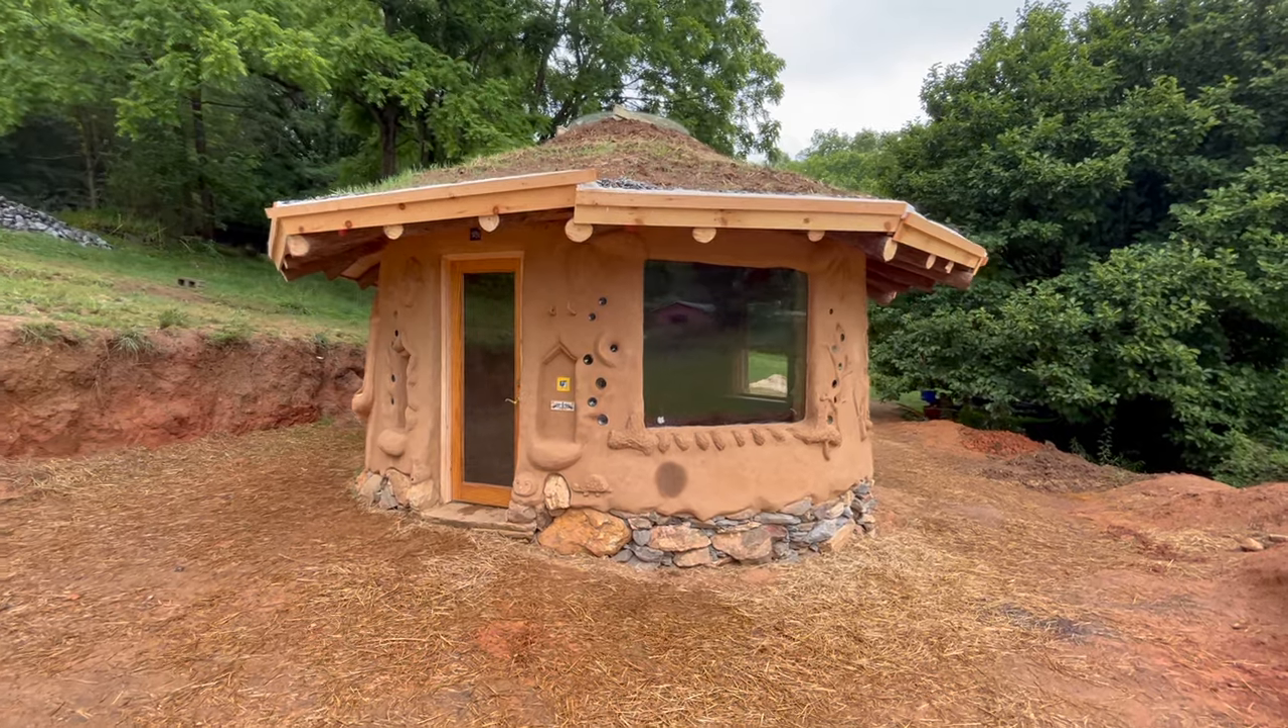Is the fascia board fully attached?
Yes.